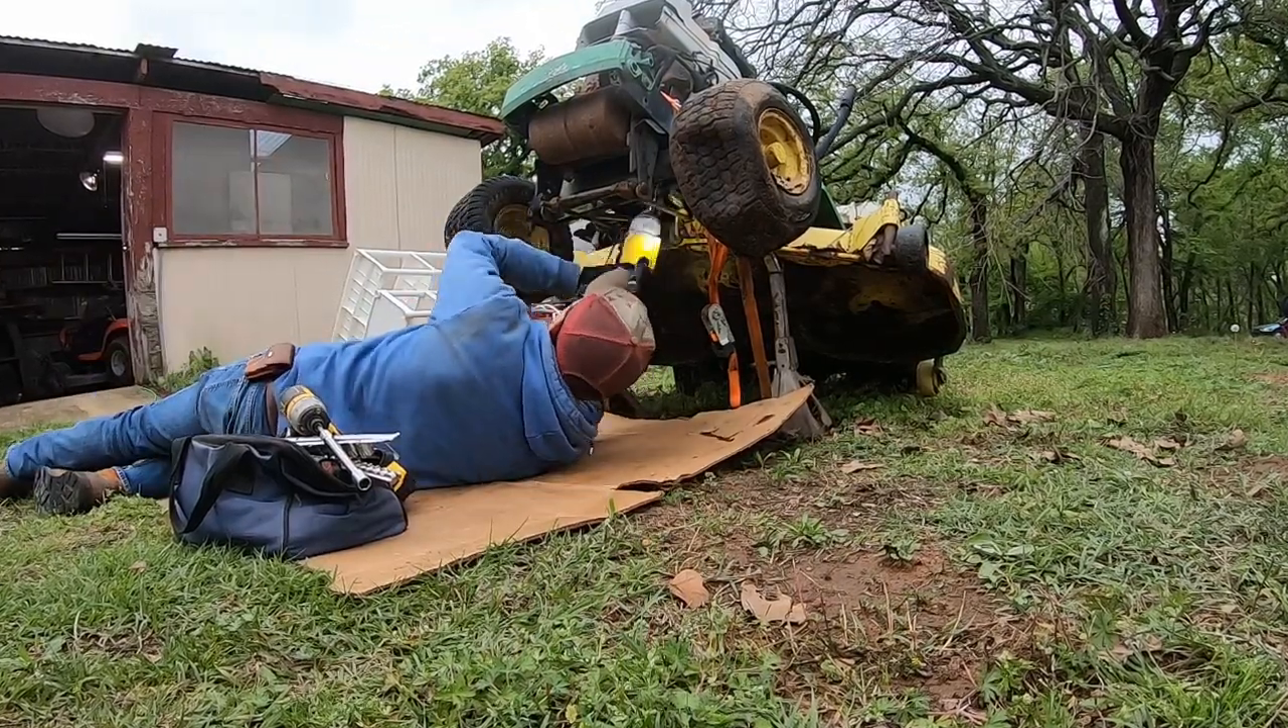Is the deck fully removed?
No.